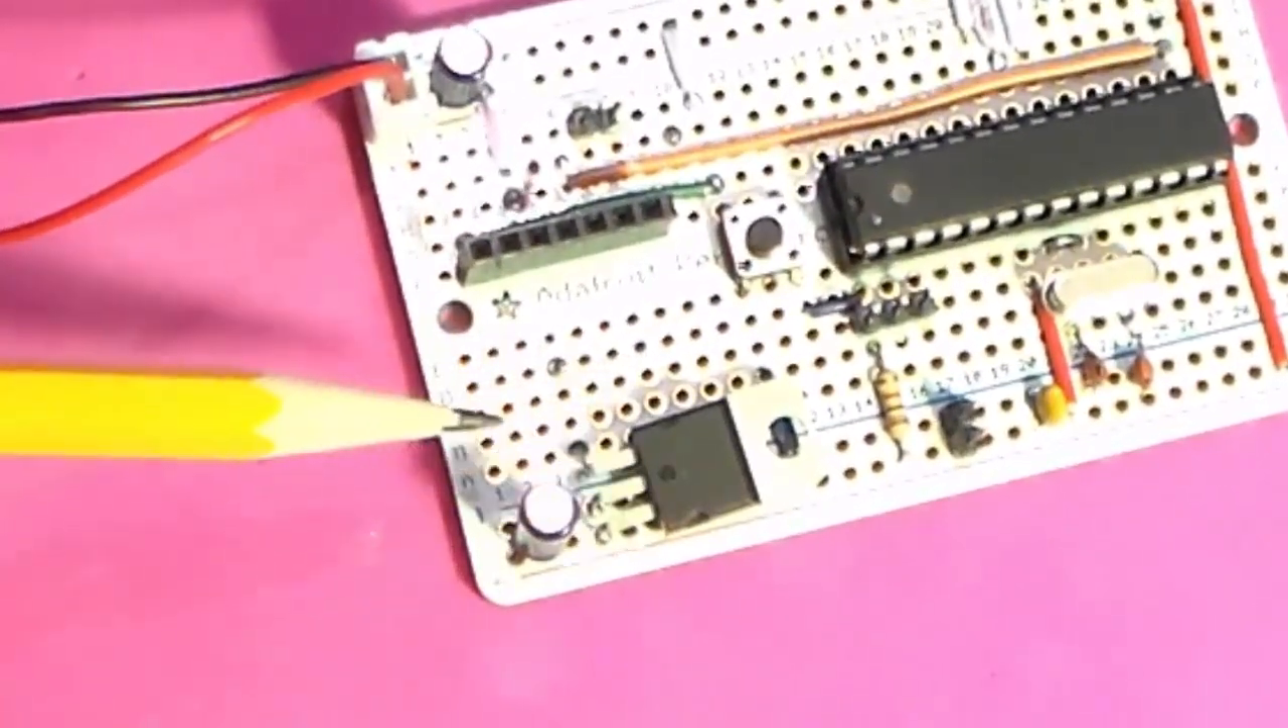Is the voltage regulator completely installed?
Yes.